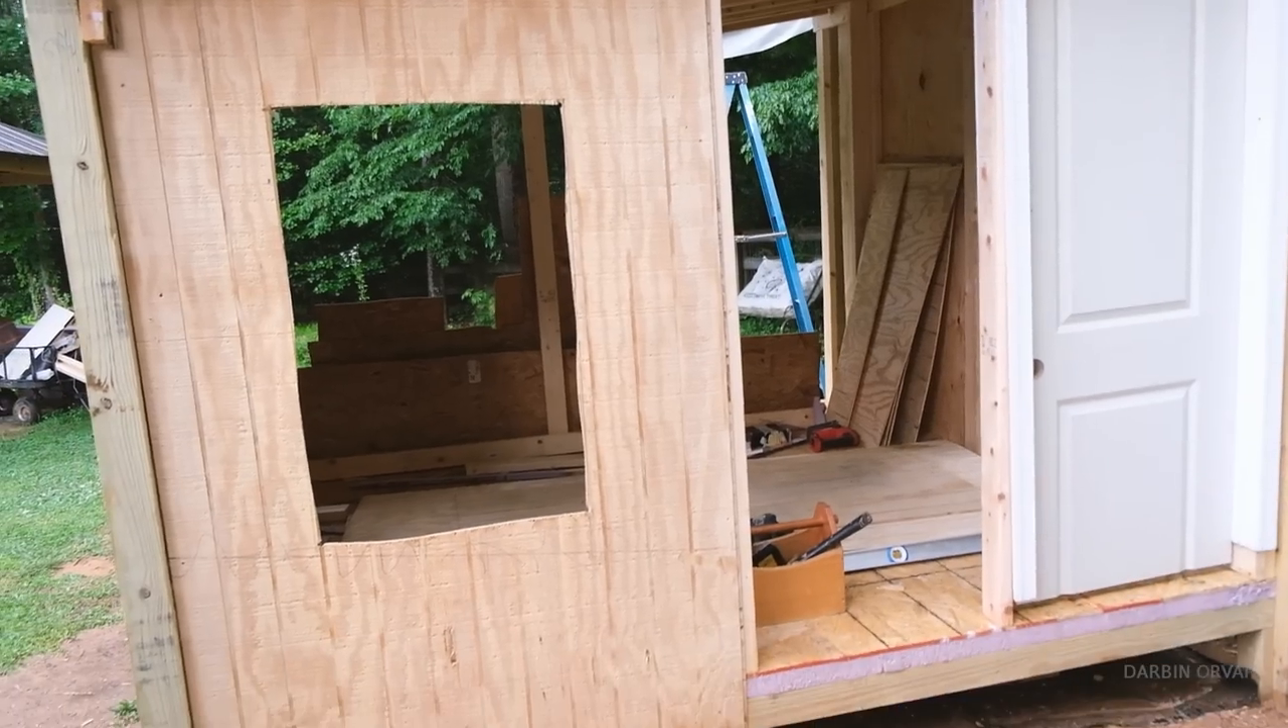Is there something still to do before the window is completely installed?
Yes.